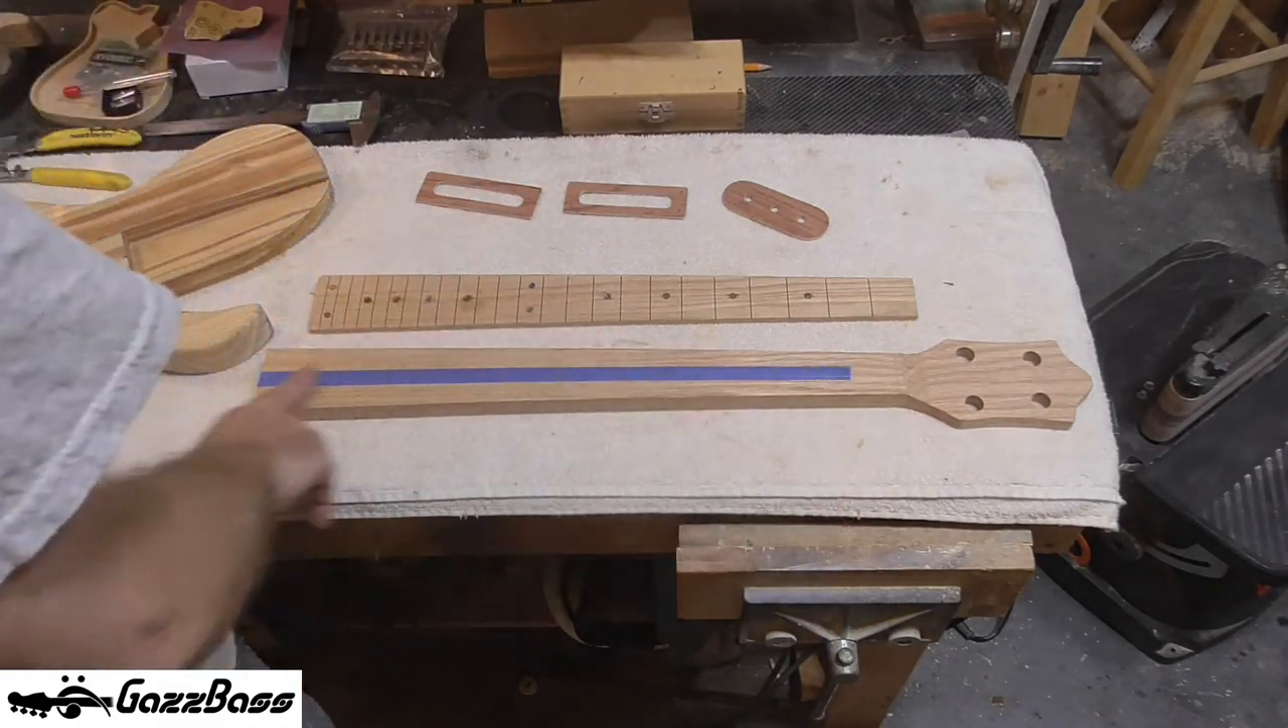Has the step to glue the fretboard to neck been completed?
No.